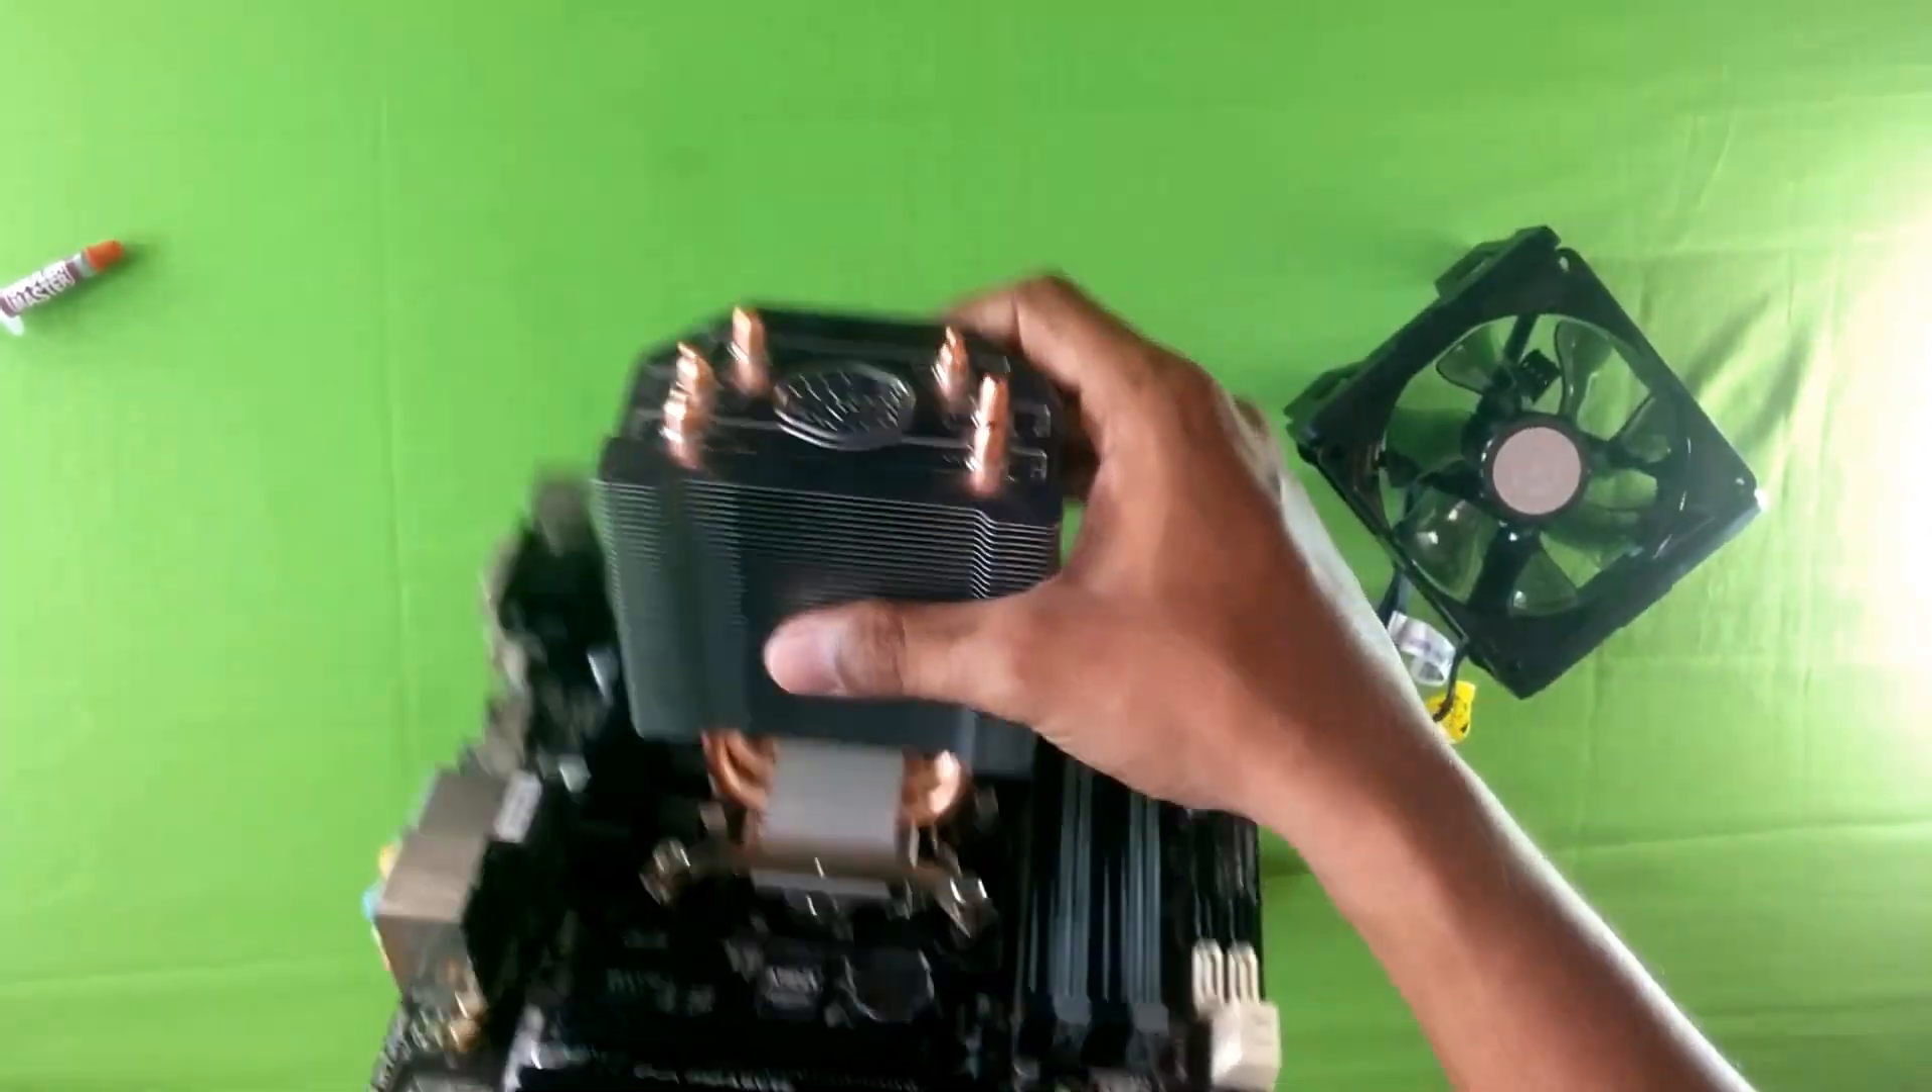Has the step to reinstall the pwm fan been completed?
No.